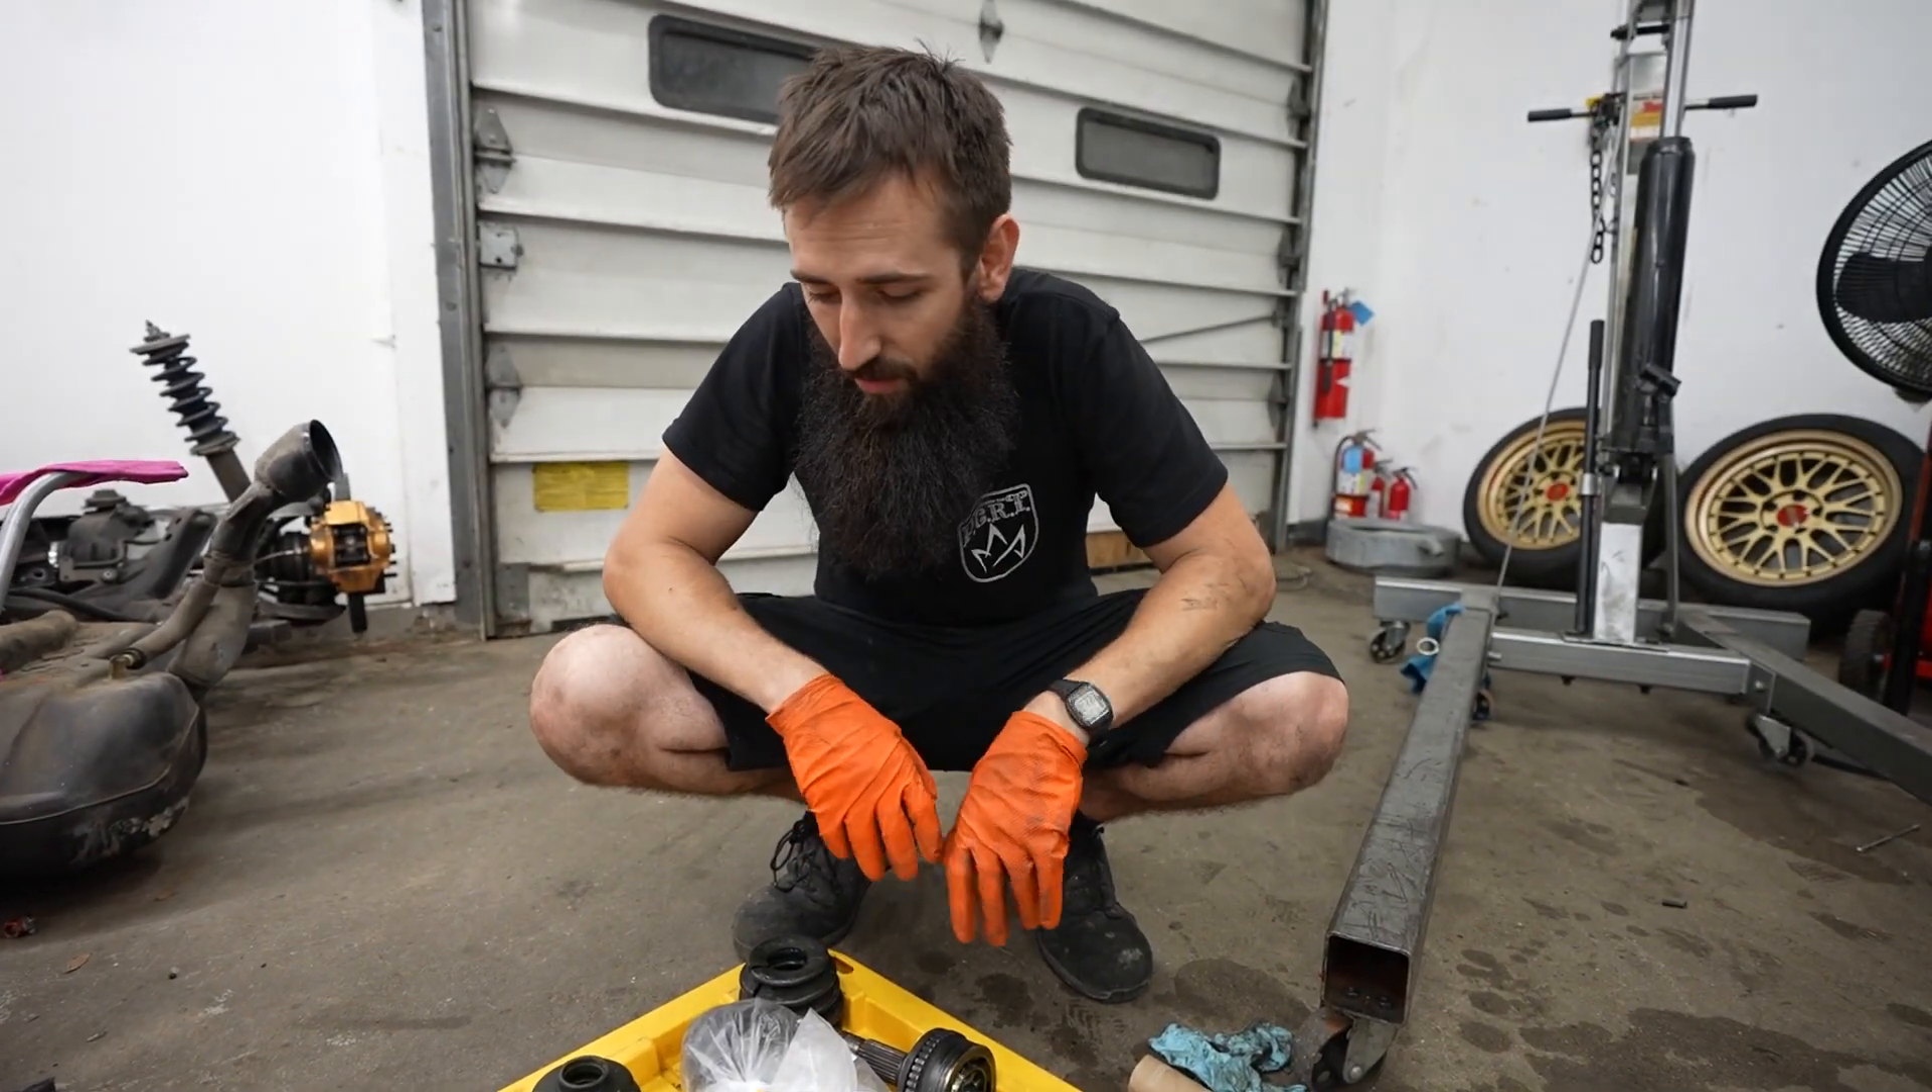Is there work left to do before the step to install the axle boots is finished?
Yes.